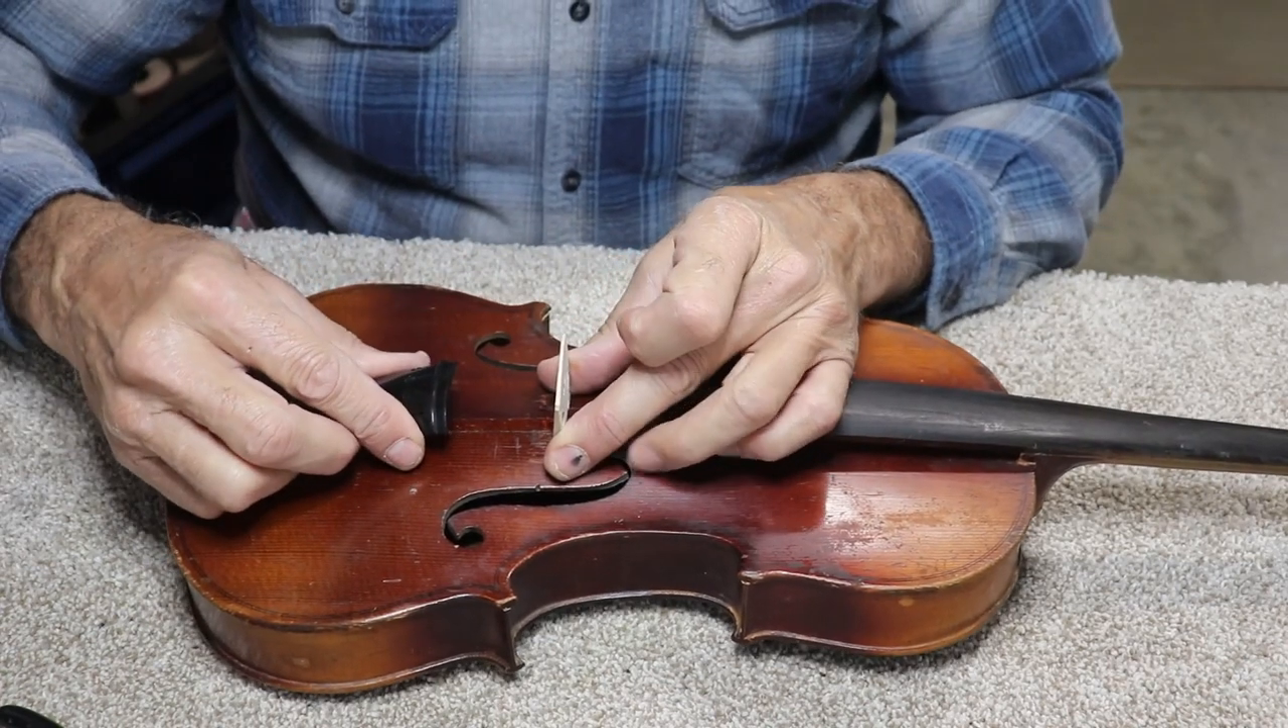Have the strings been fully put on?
No.